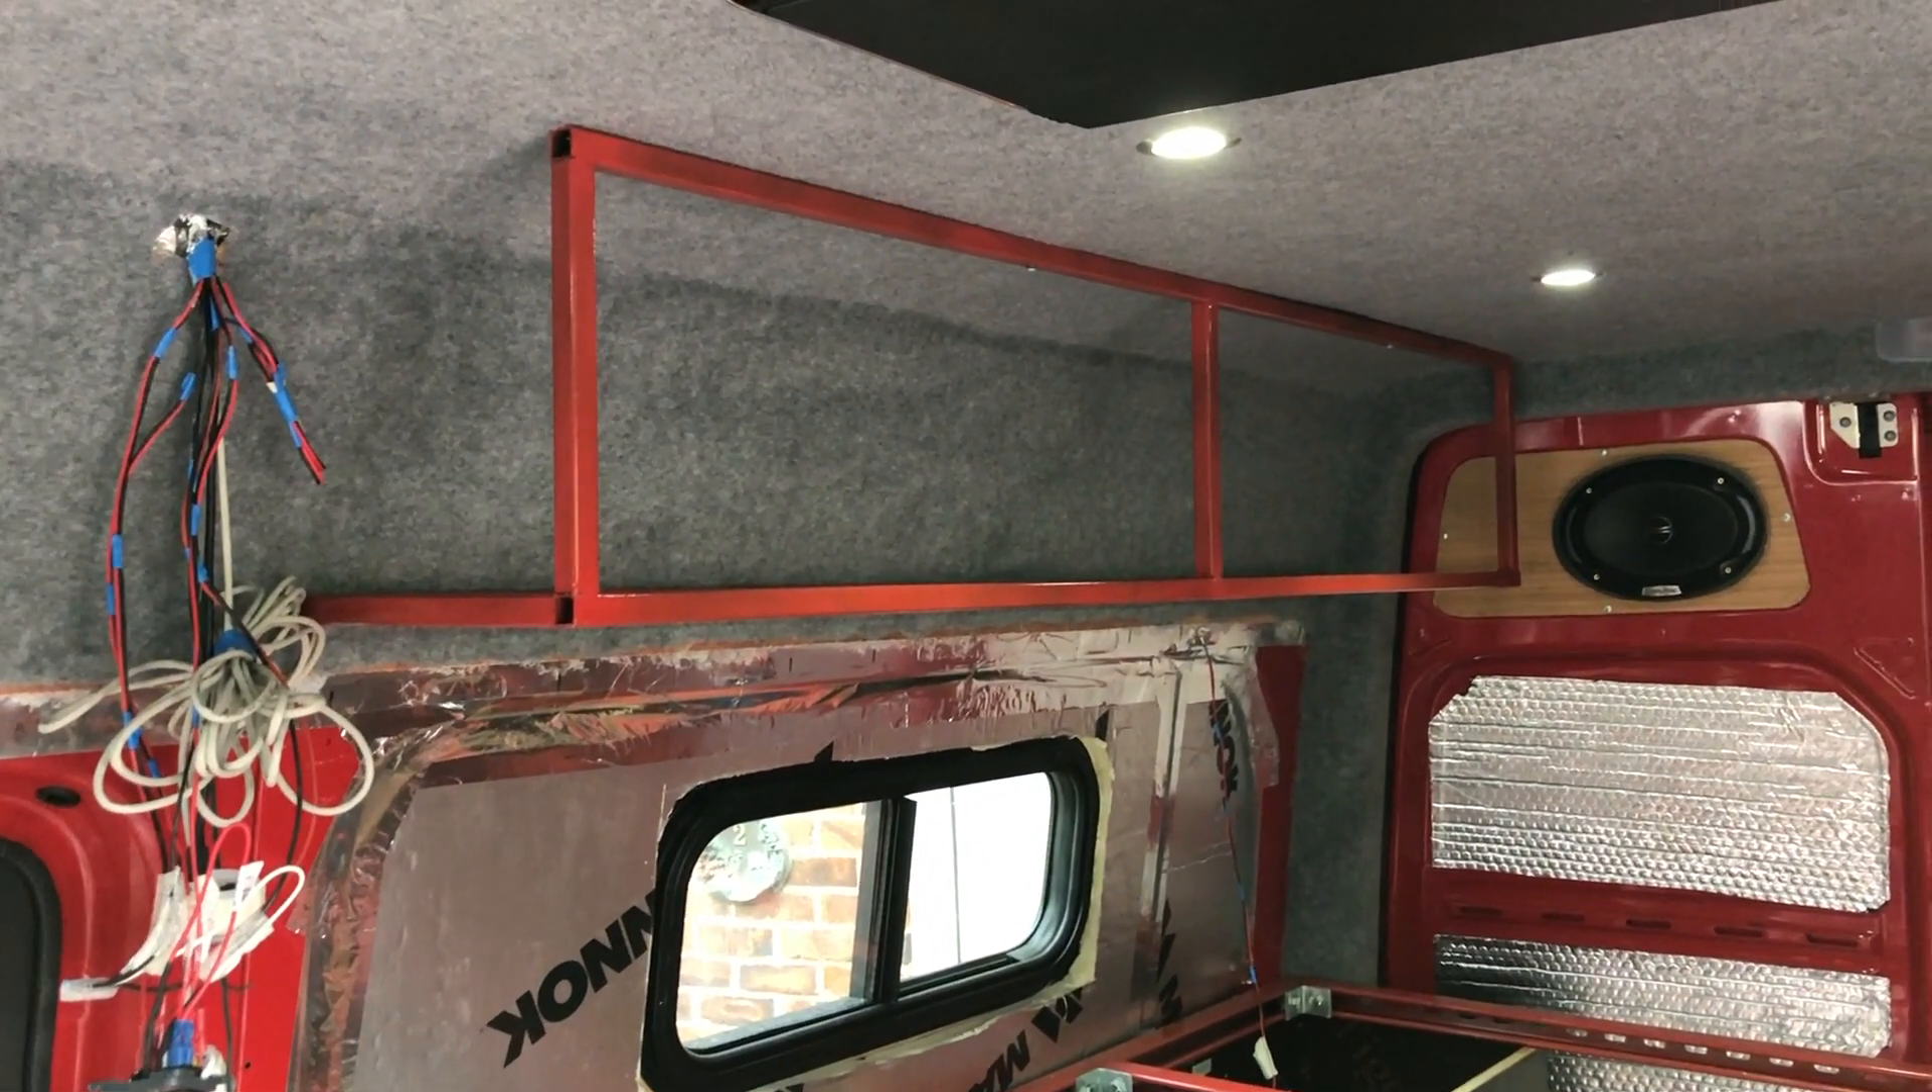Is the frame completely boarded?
No.